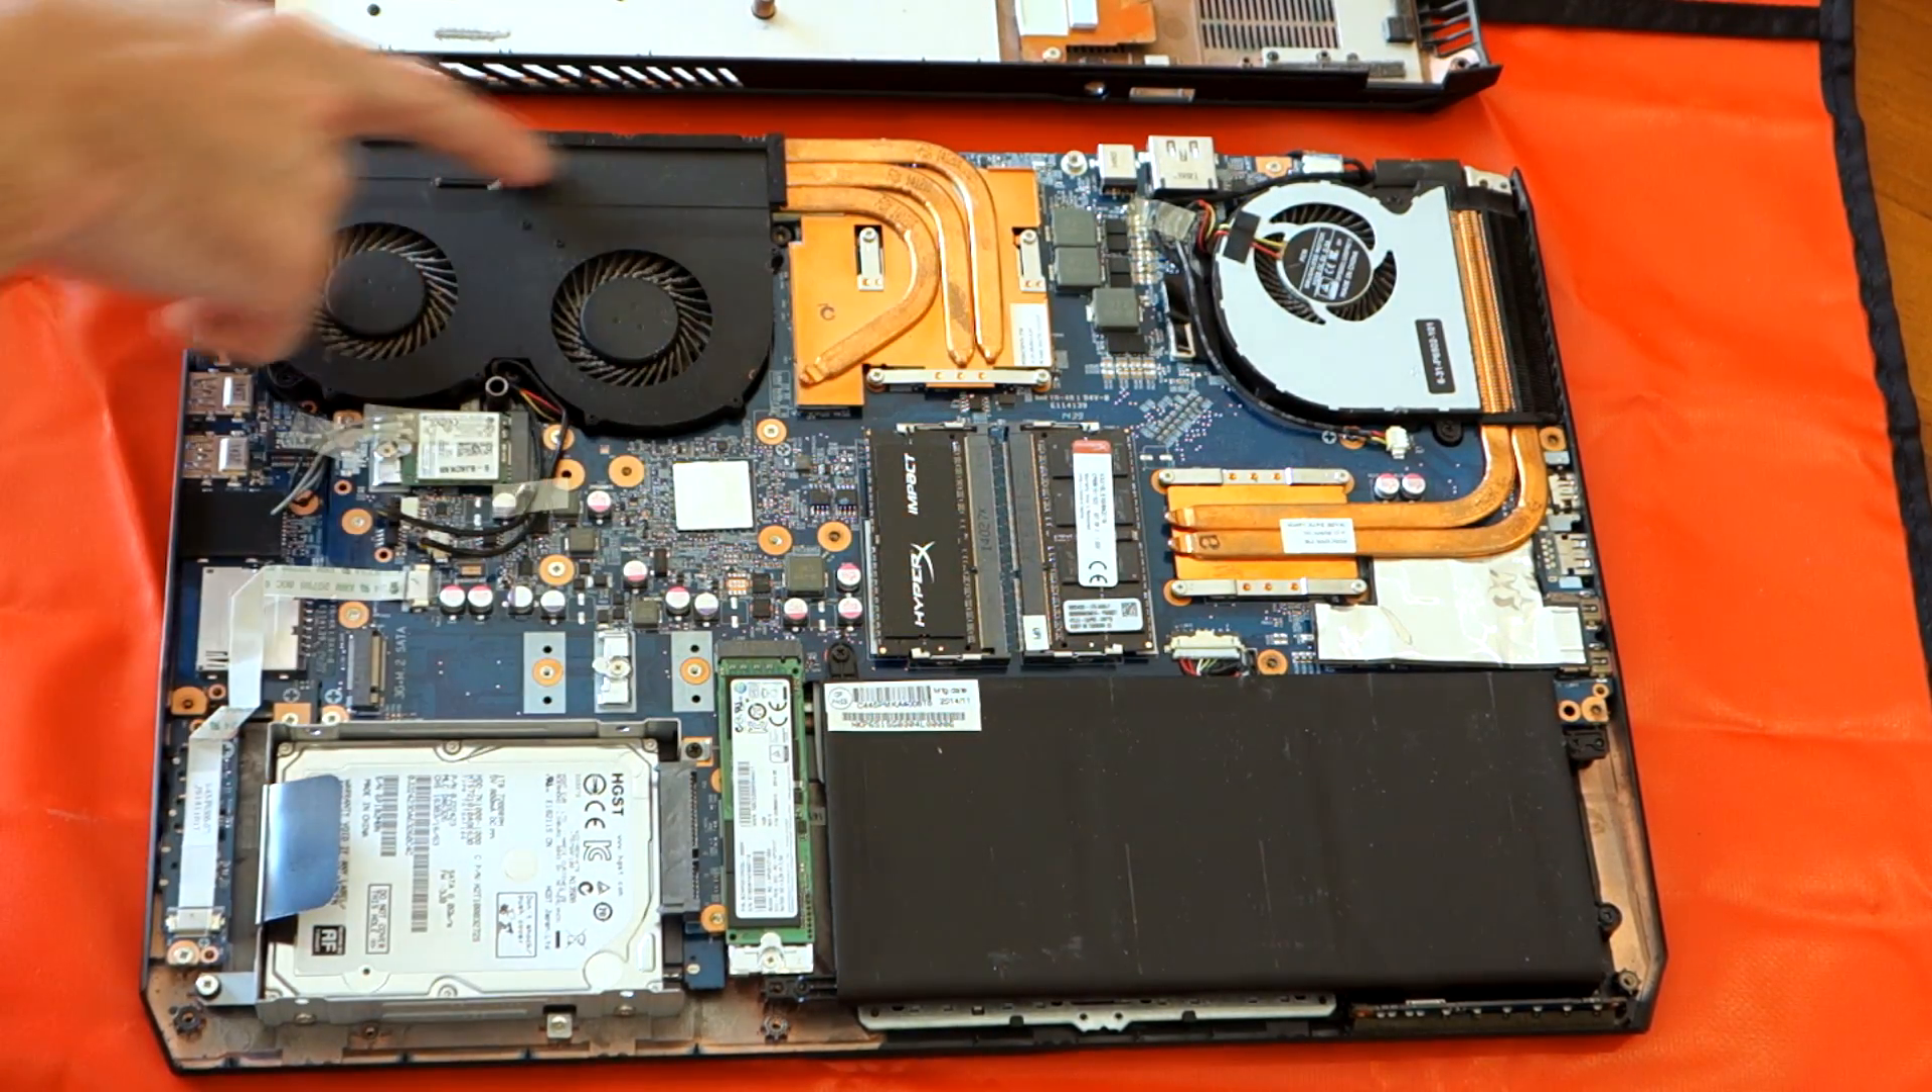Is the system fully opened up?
Yes.